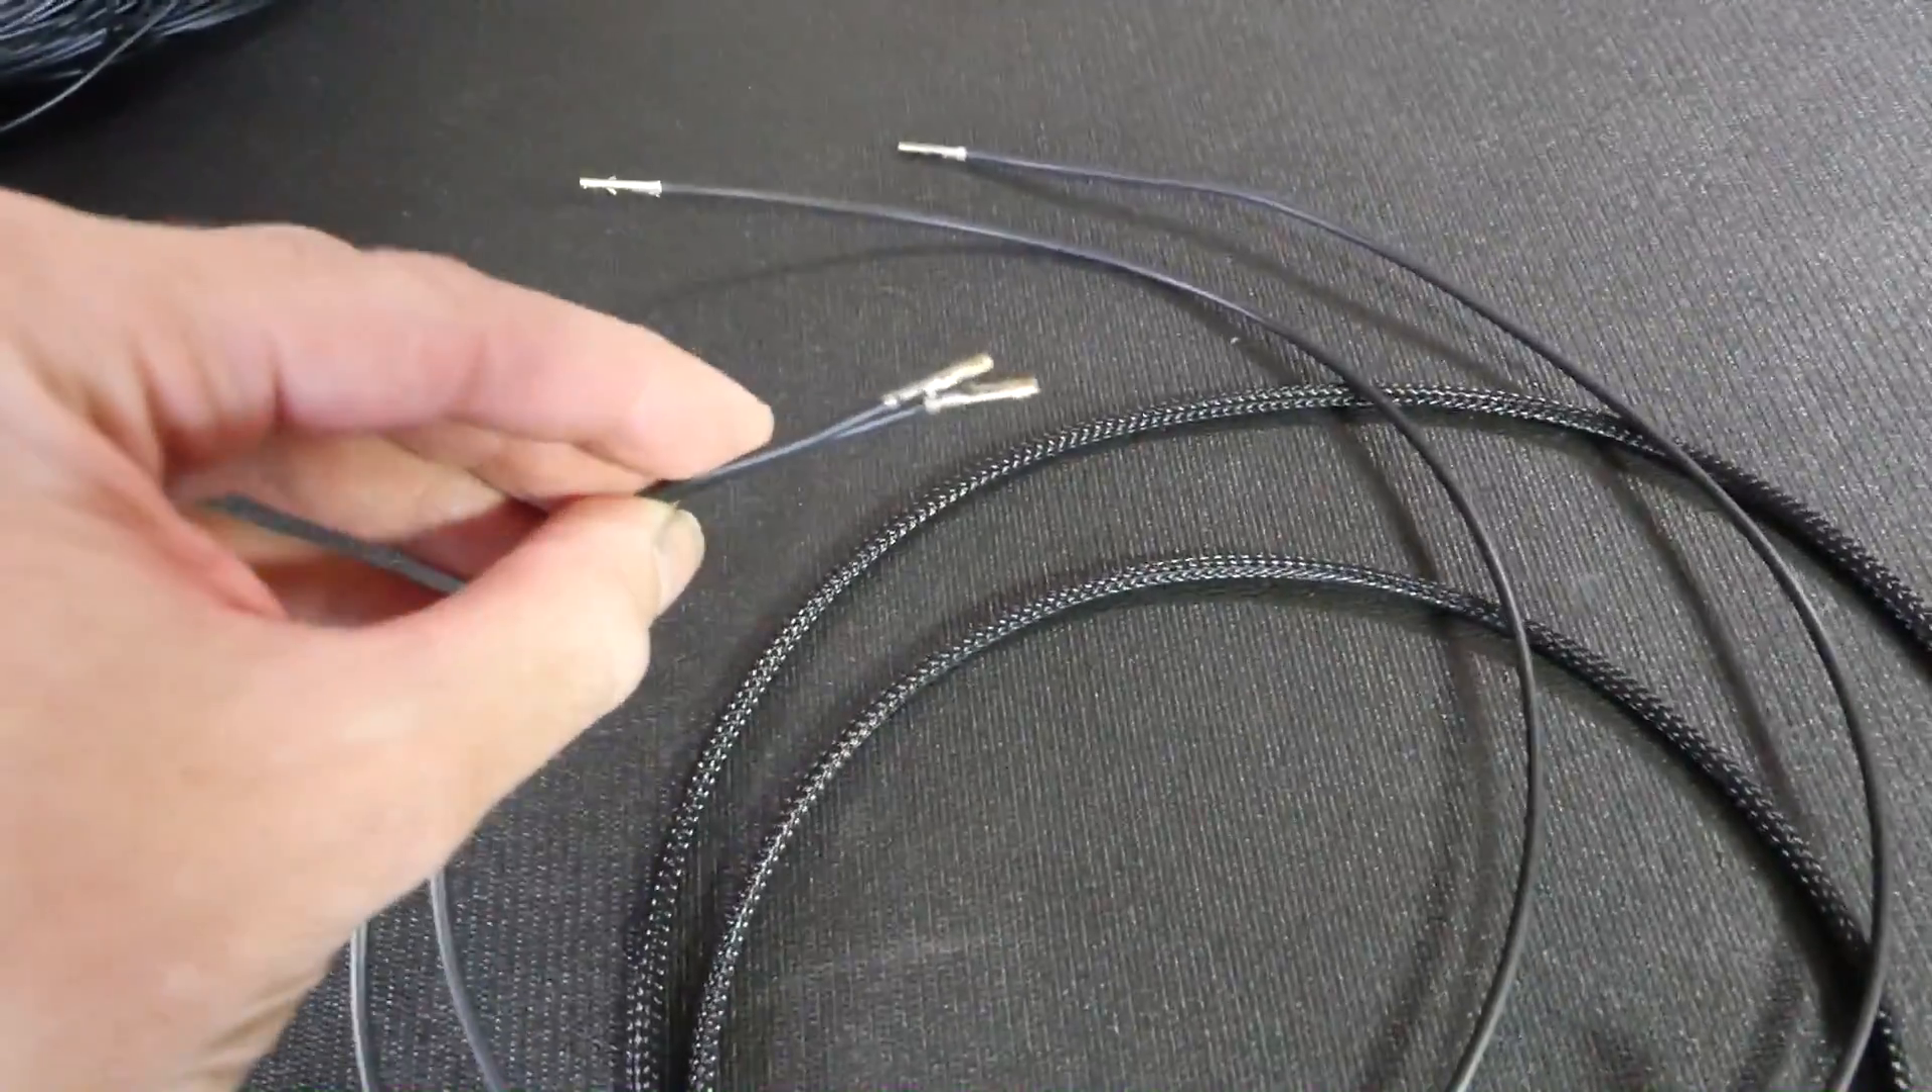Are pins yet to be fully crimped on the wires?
No.